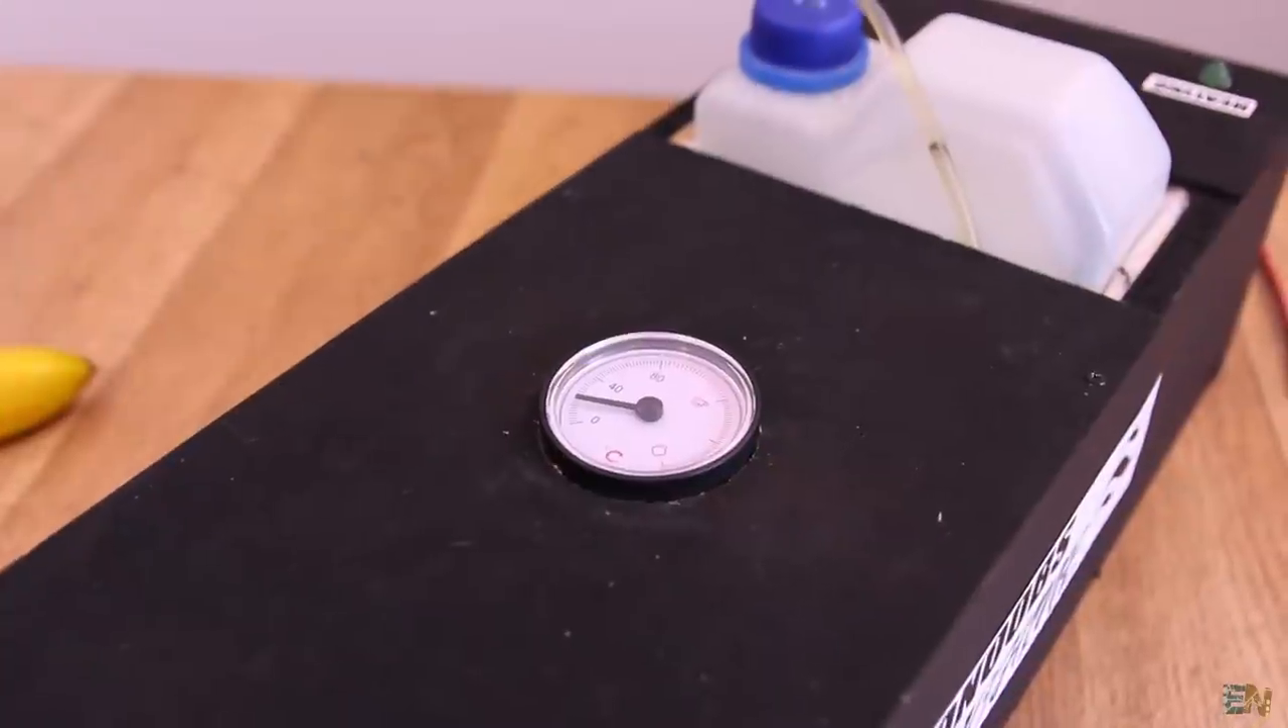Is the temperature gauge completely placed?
Yes.